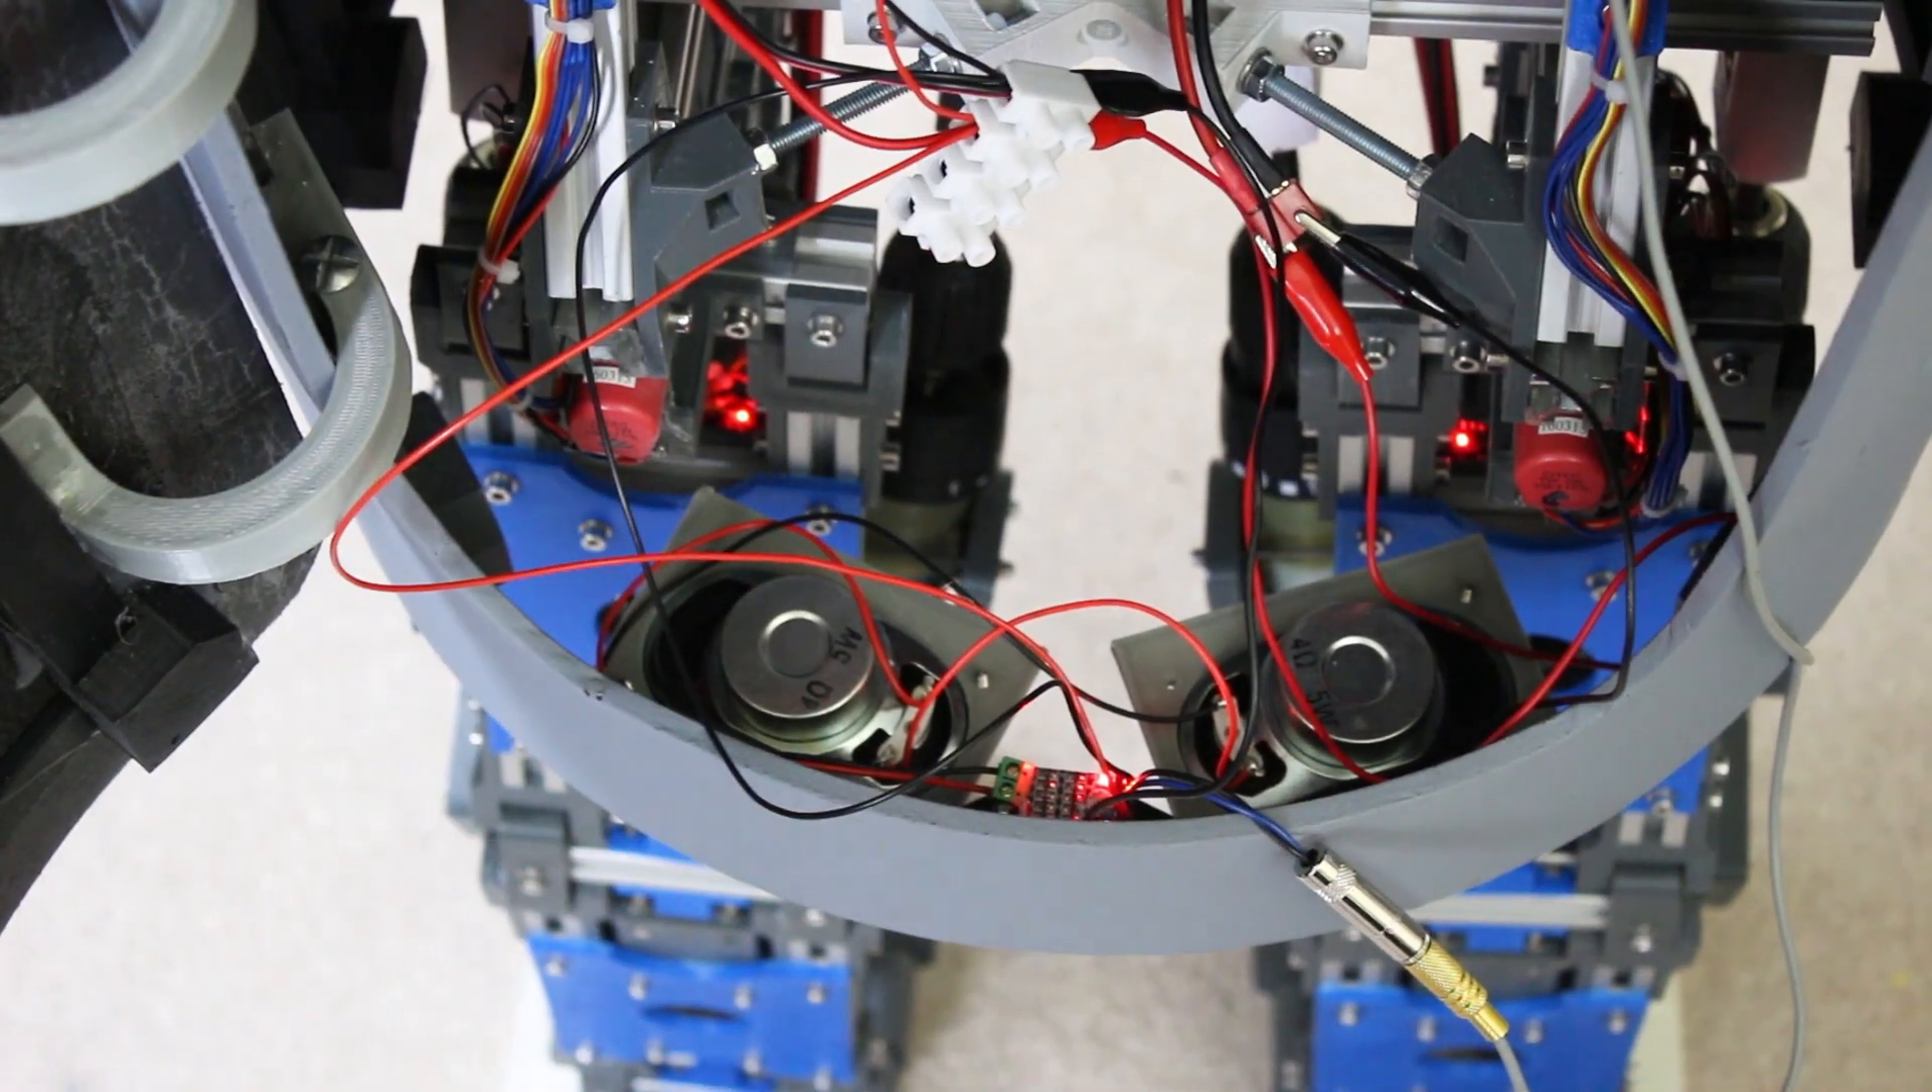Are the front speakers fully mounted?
Yes.